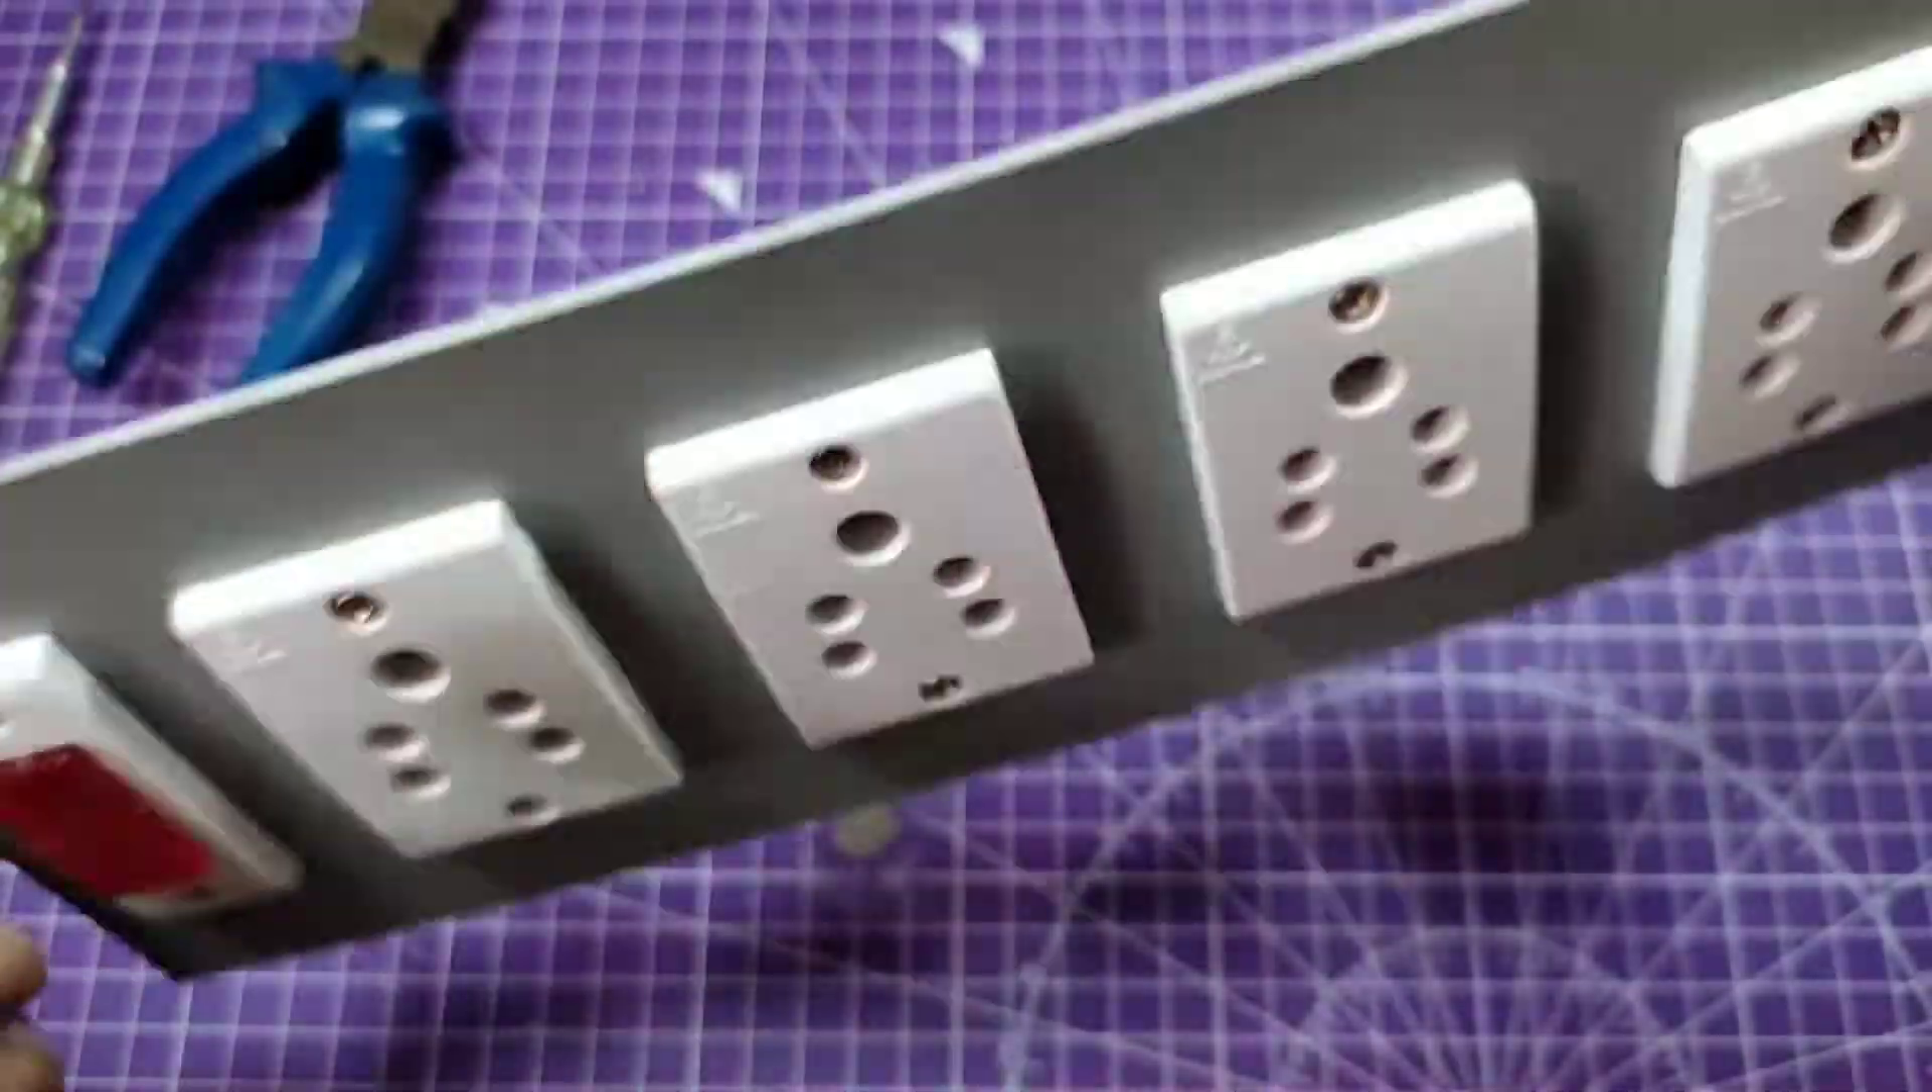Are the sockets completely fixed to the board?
Yes.